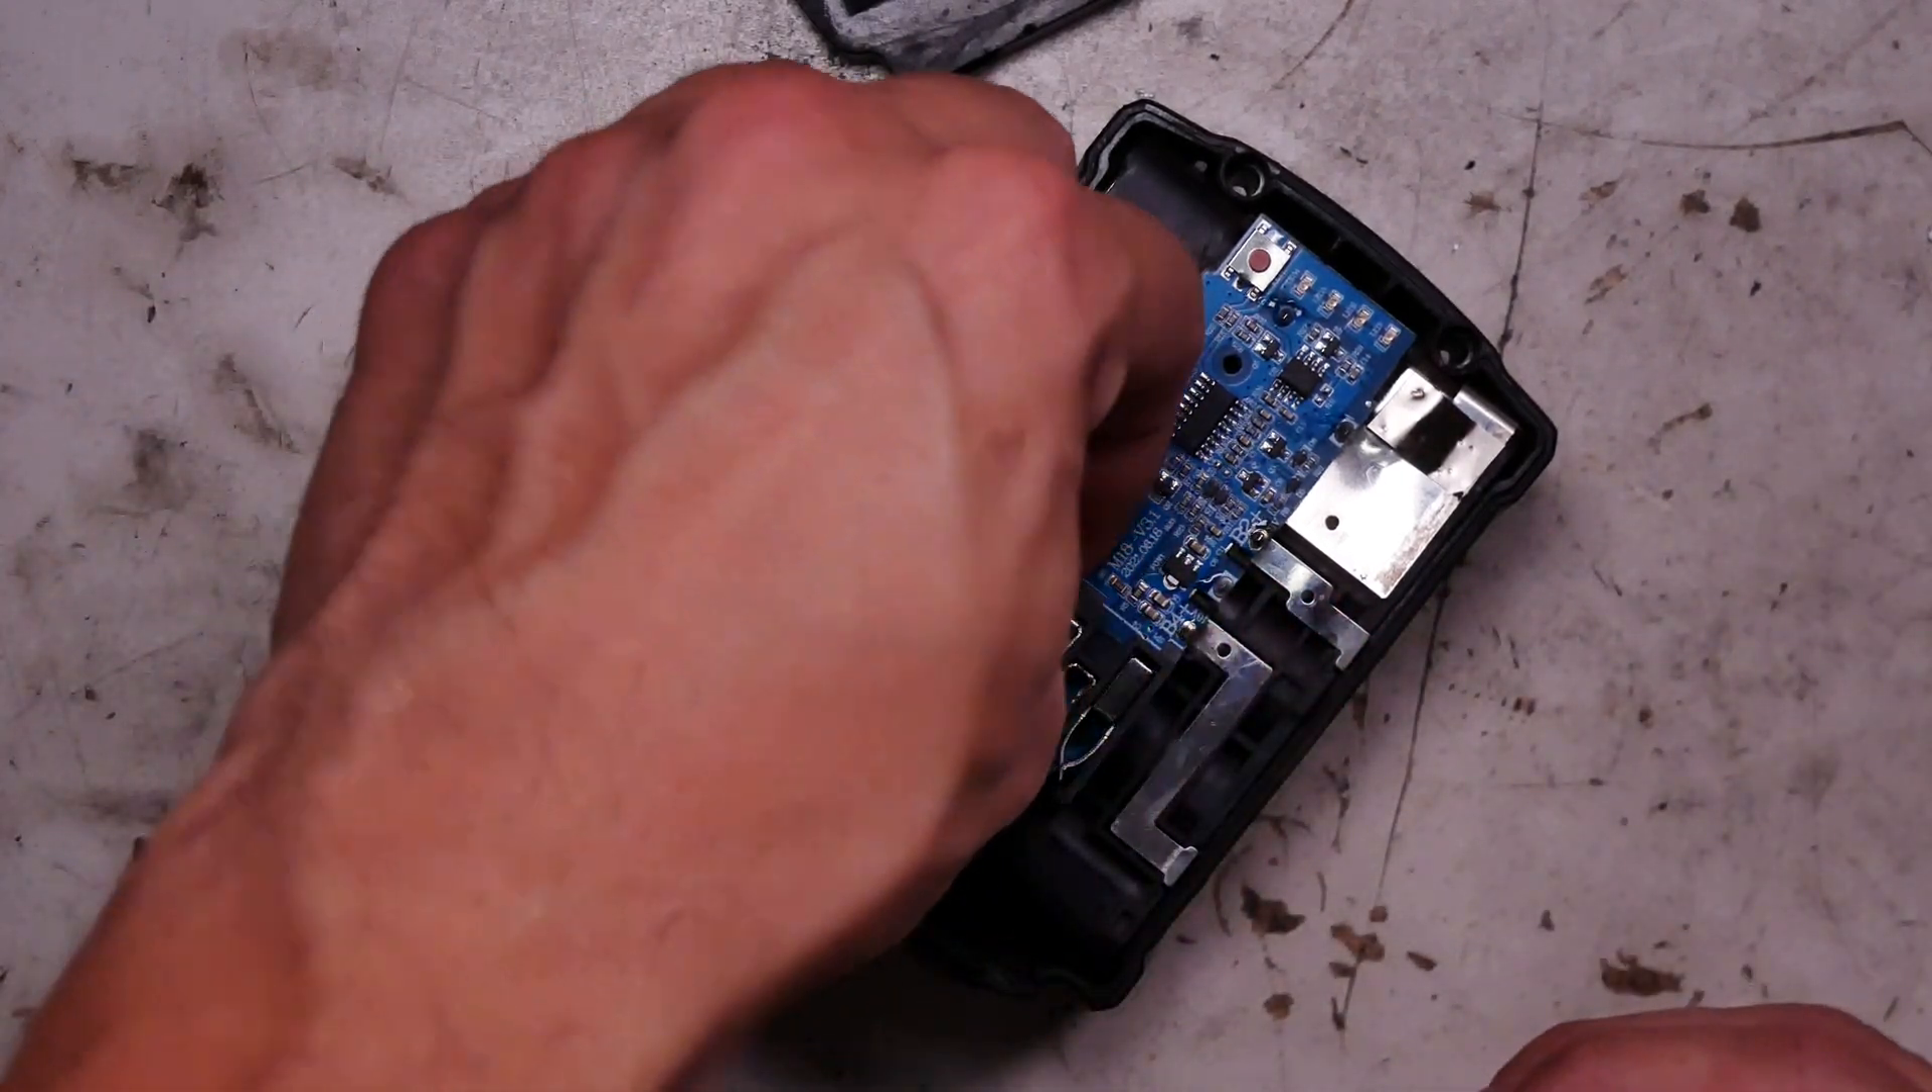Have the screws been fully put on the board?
No.